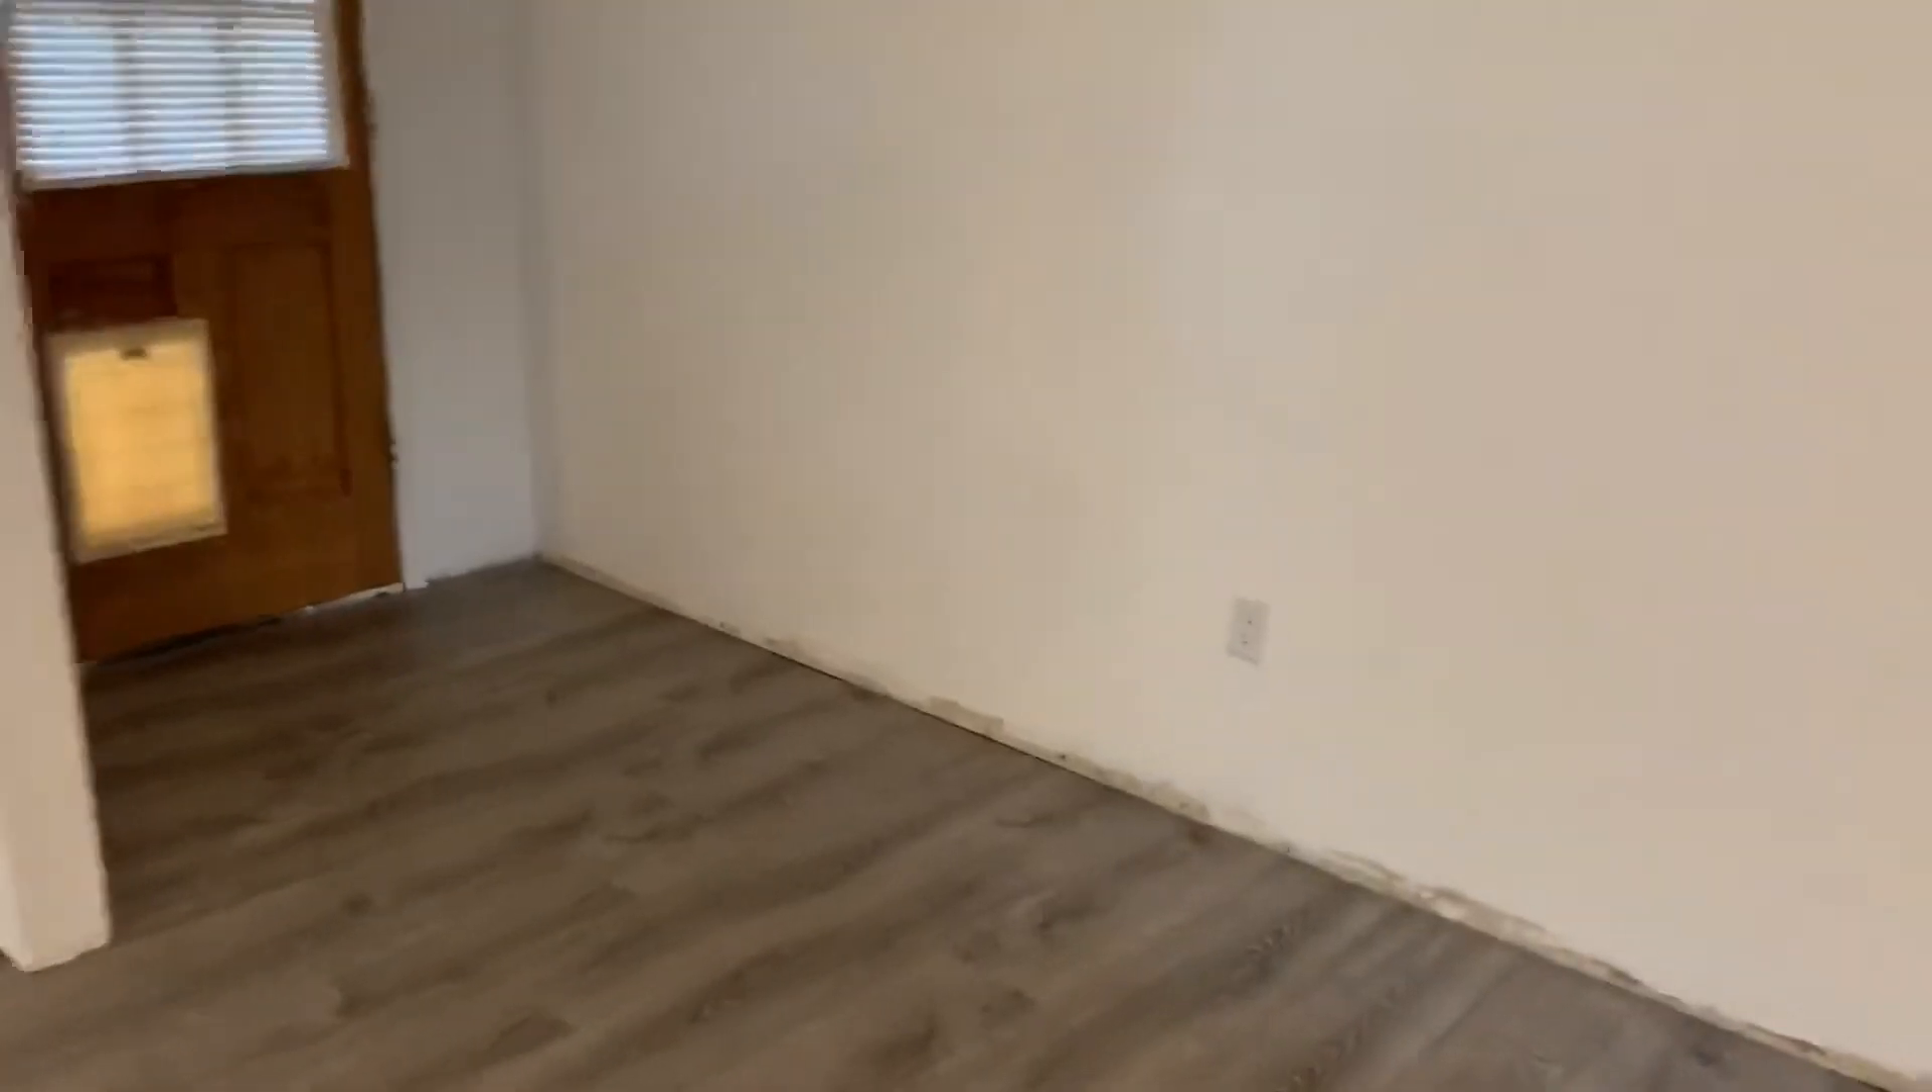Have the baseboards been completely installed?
No.